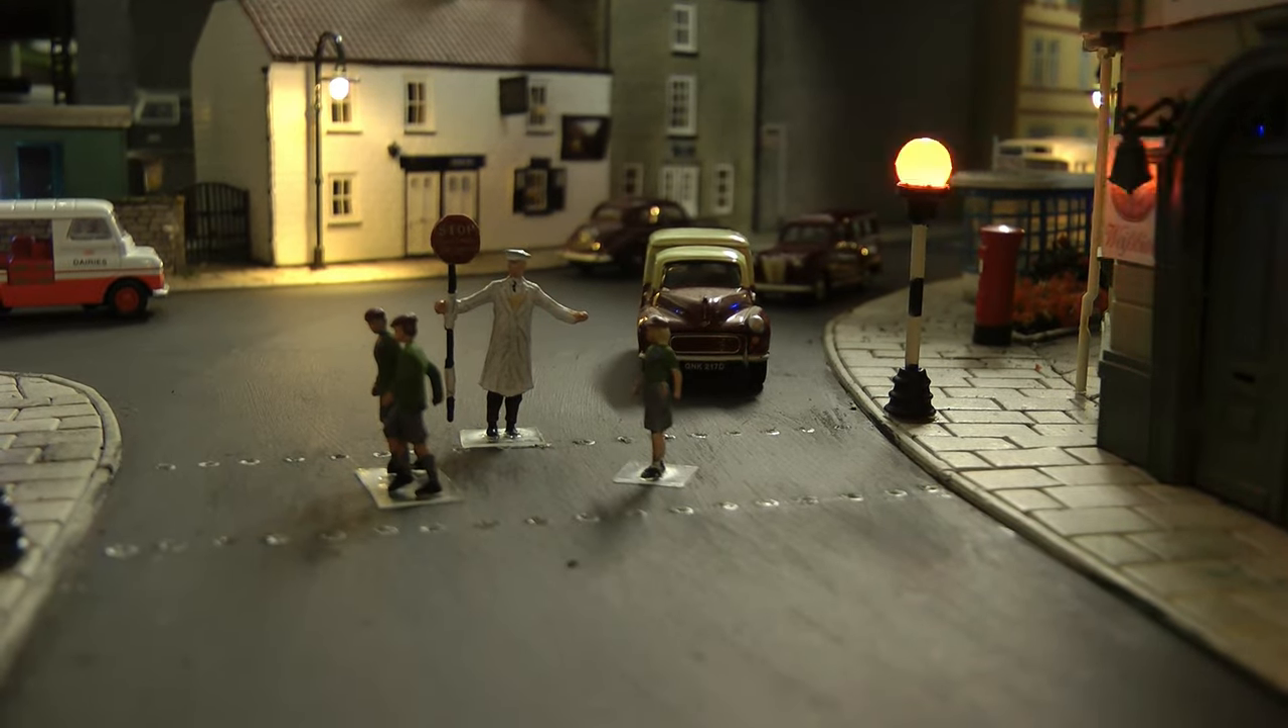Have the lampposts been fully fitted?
Yes.